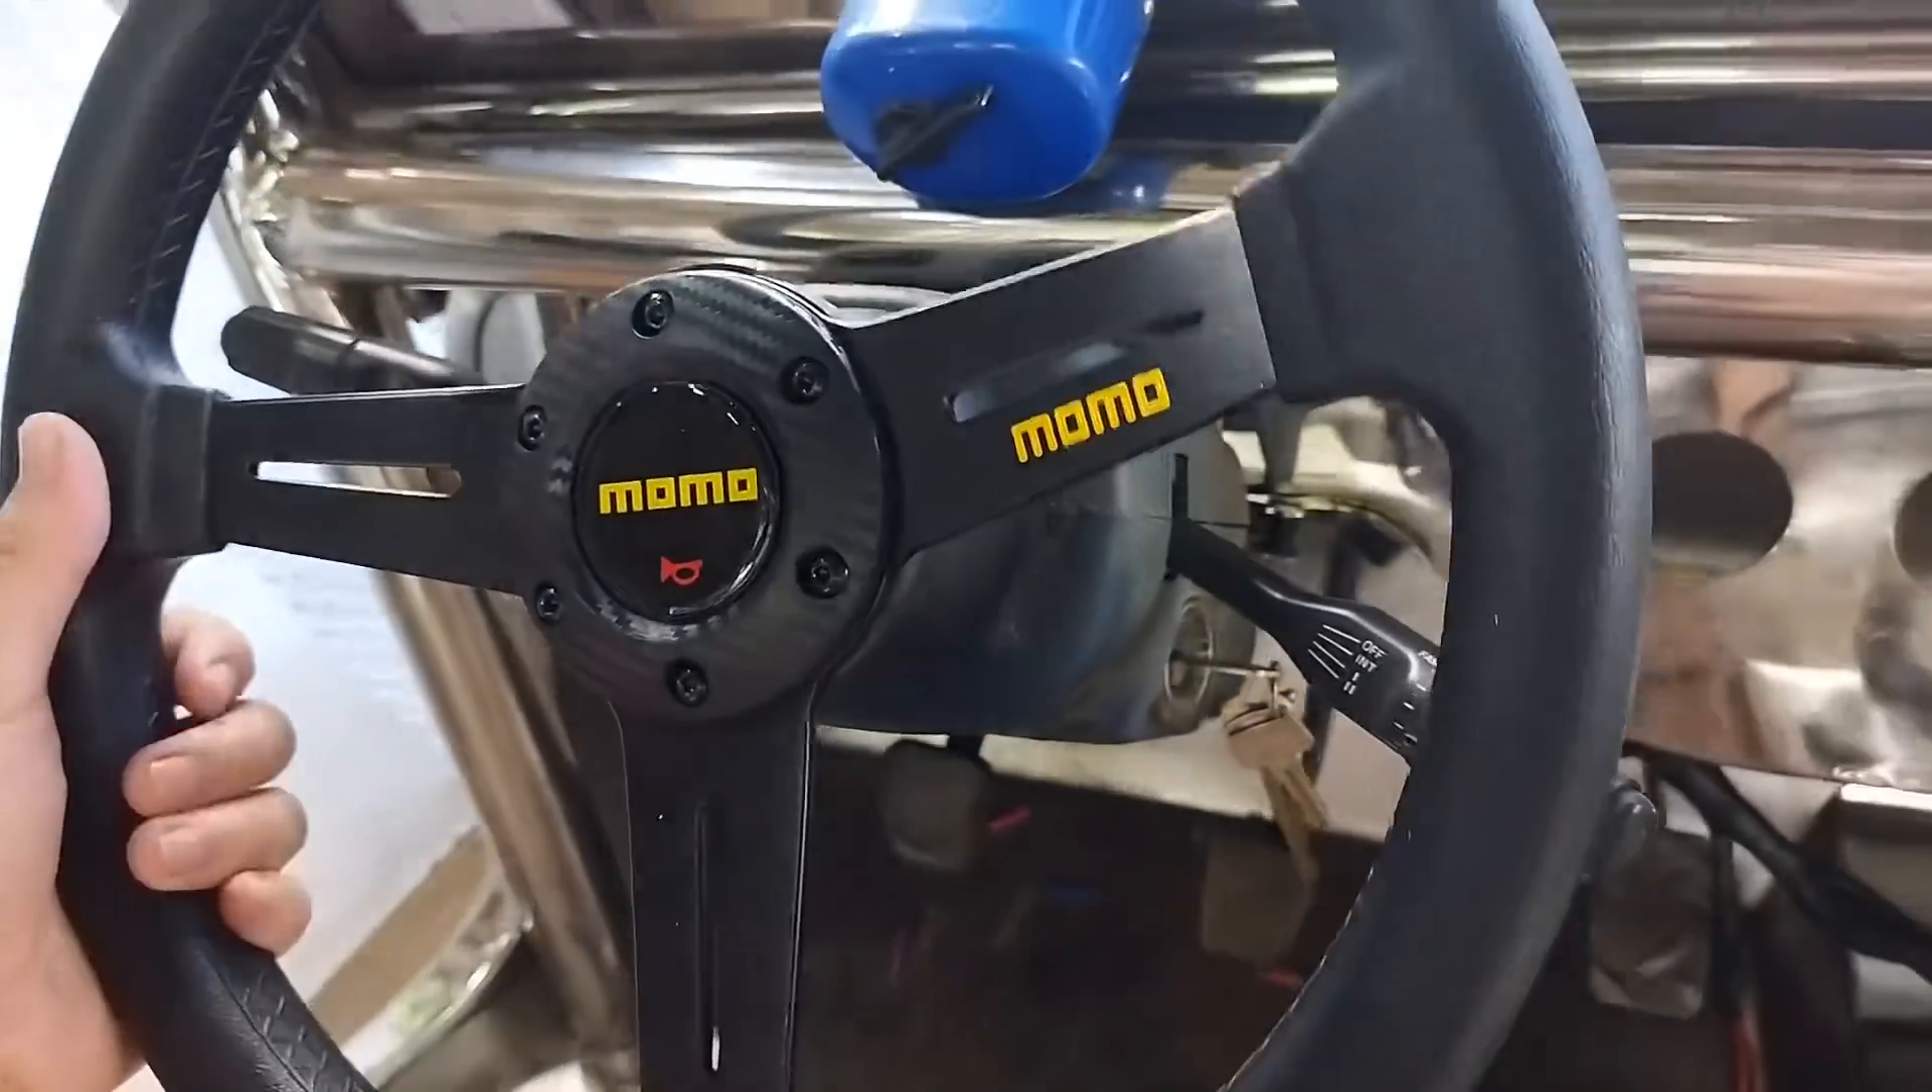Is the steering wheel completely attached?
Yes.